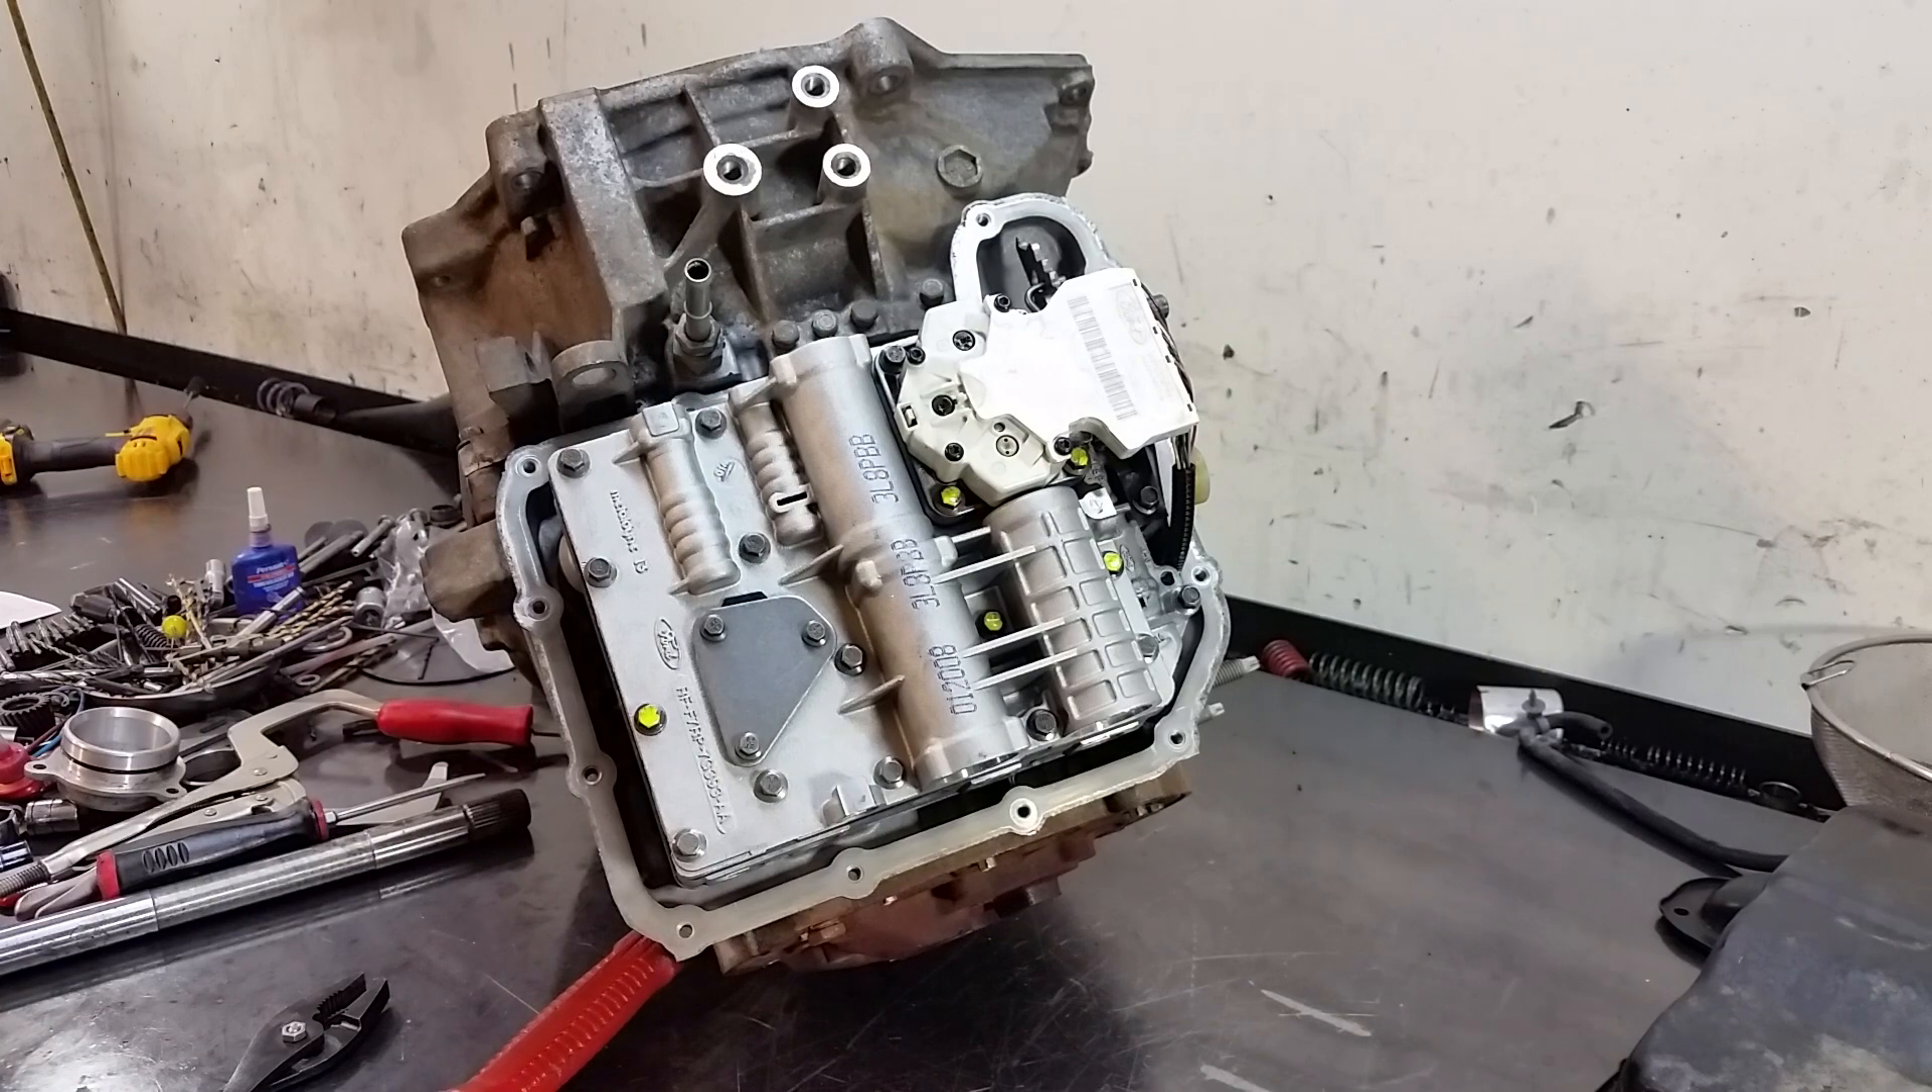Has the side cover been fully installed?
No.